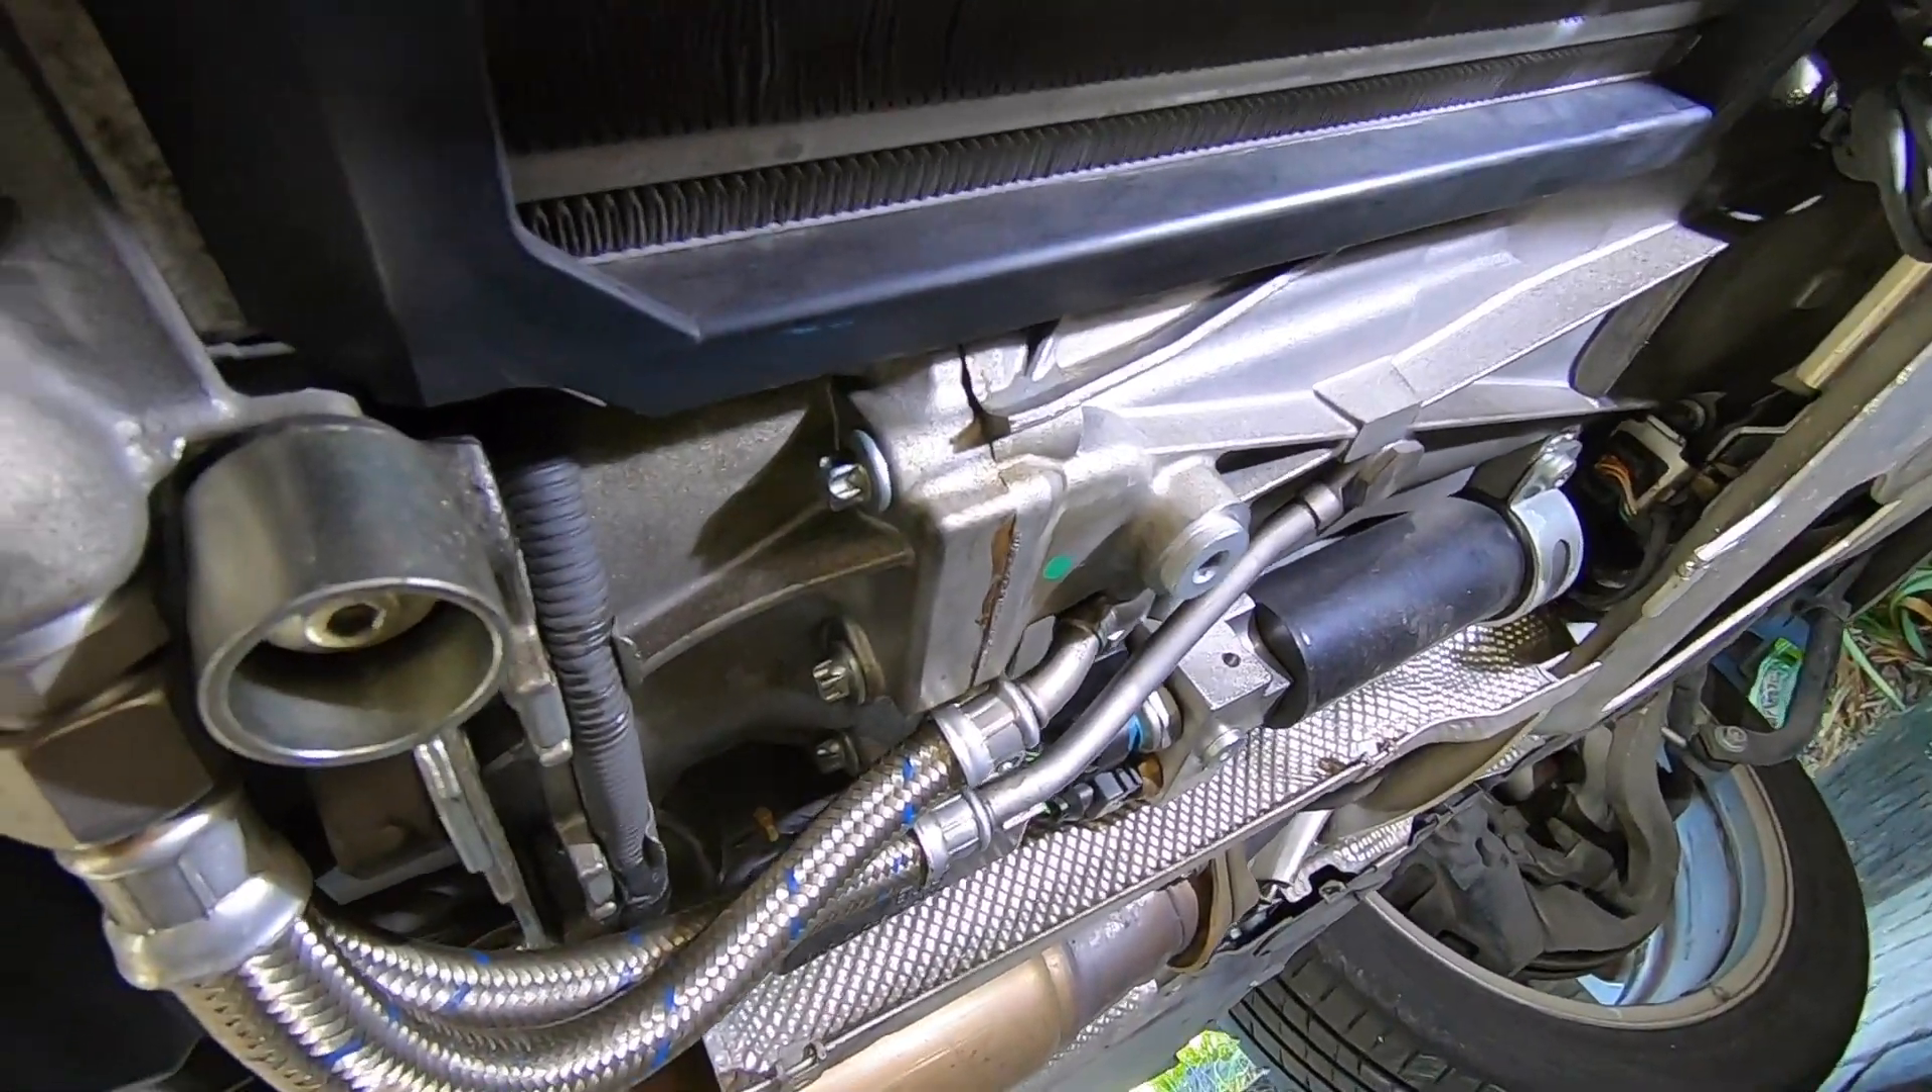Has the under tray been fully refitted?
No.